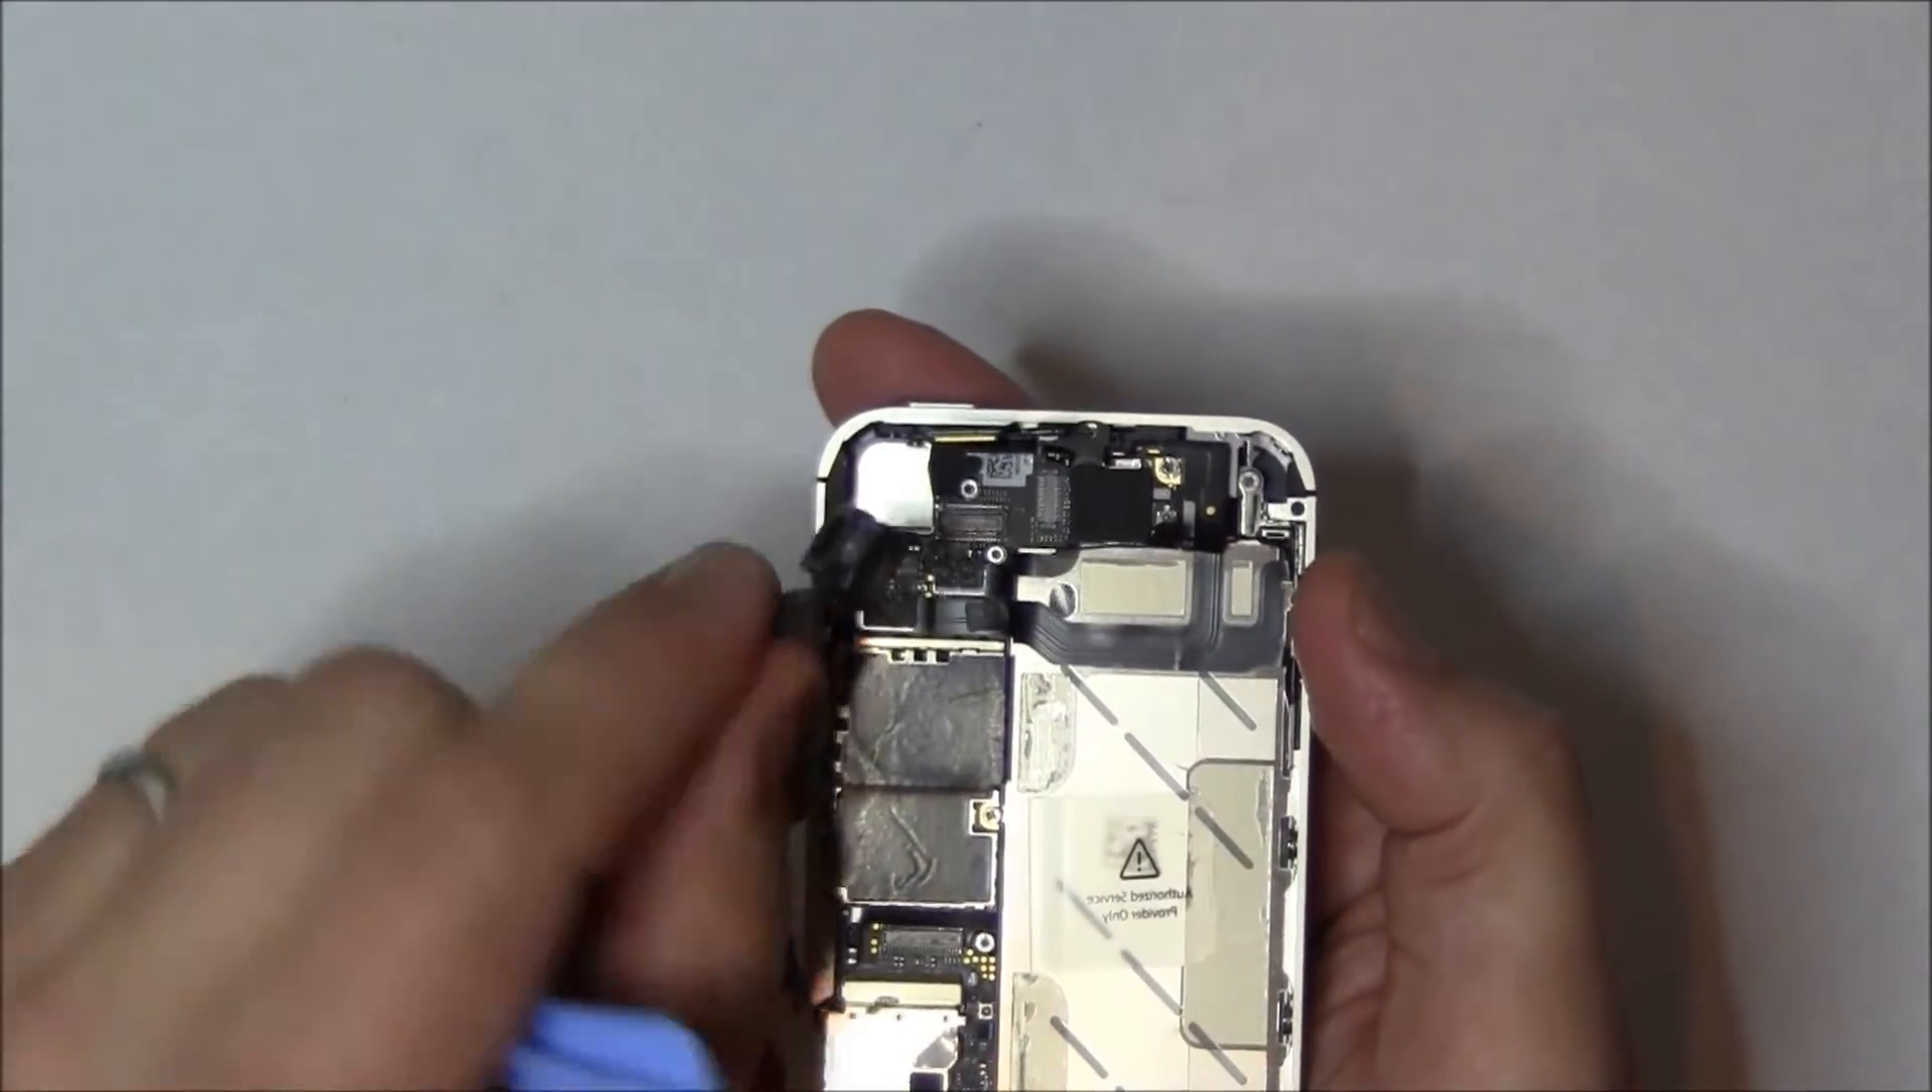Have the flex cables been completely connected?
No.